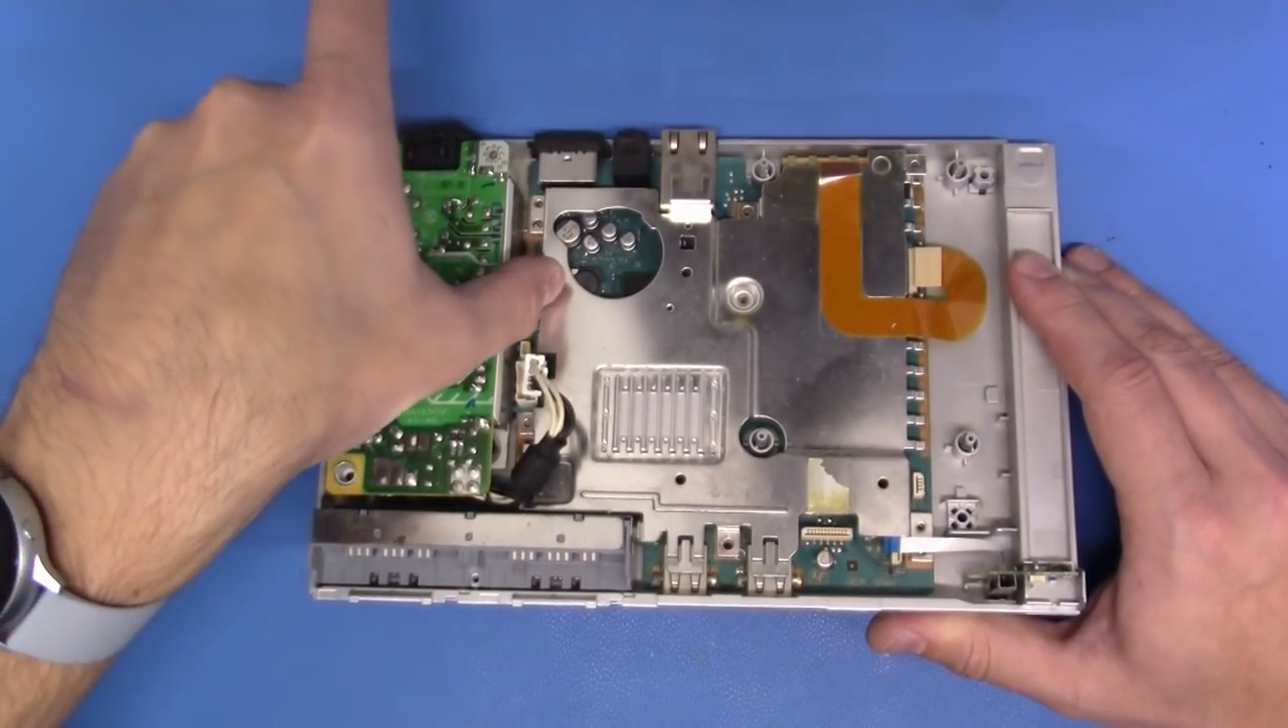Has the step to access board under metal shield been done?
No.